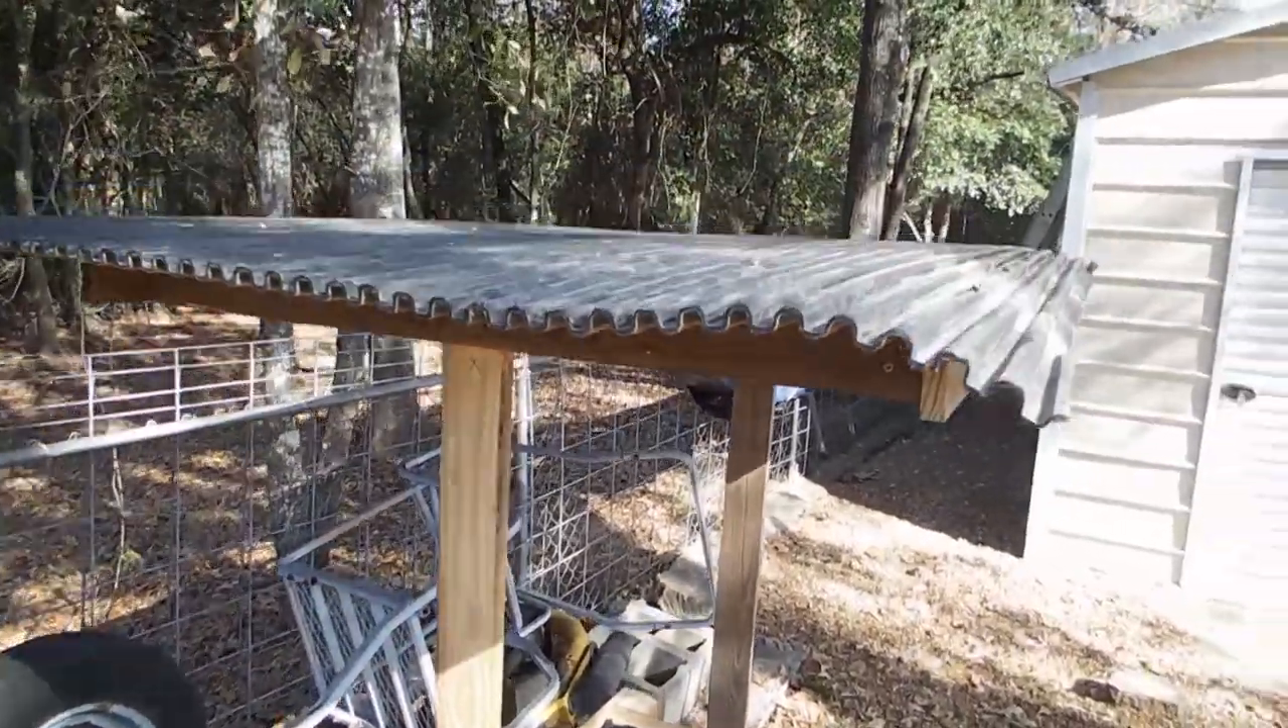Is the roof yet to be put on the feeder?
No.